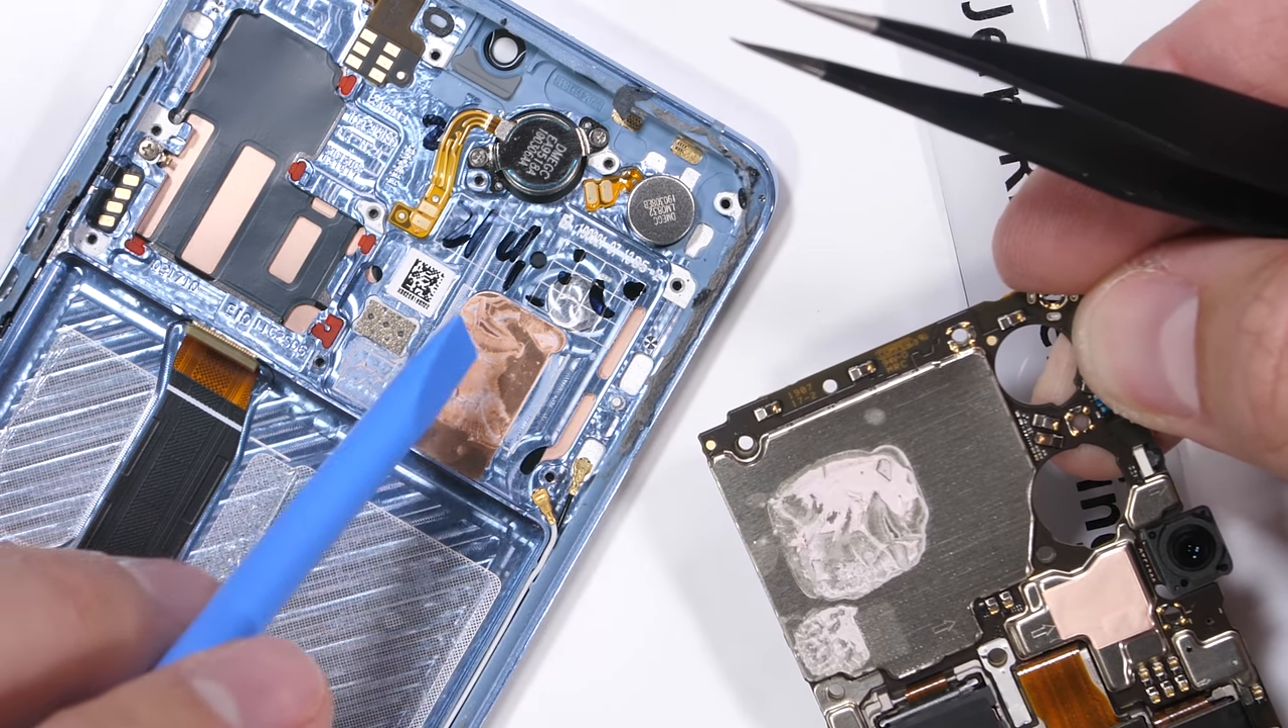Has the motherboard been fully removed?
Yes.